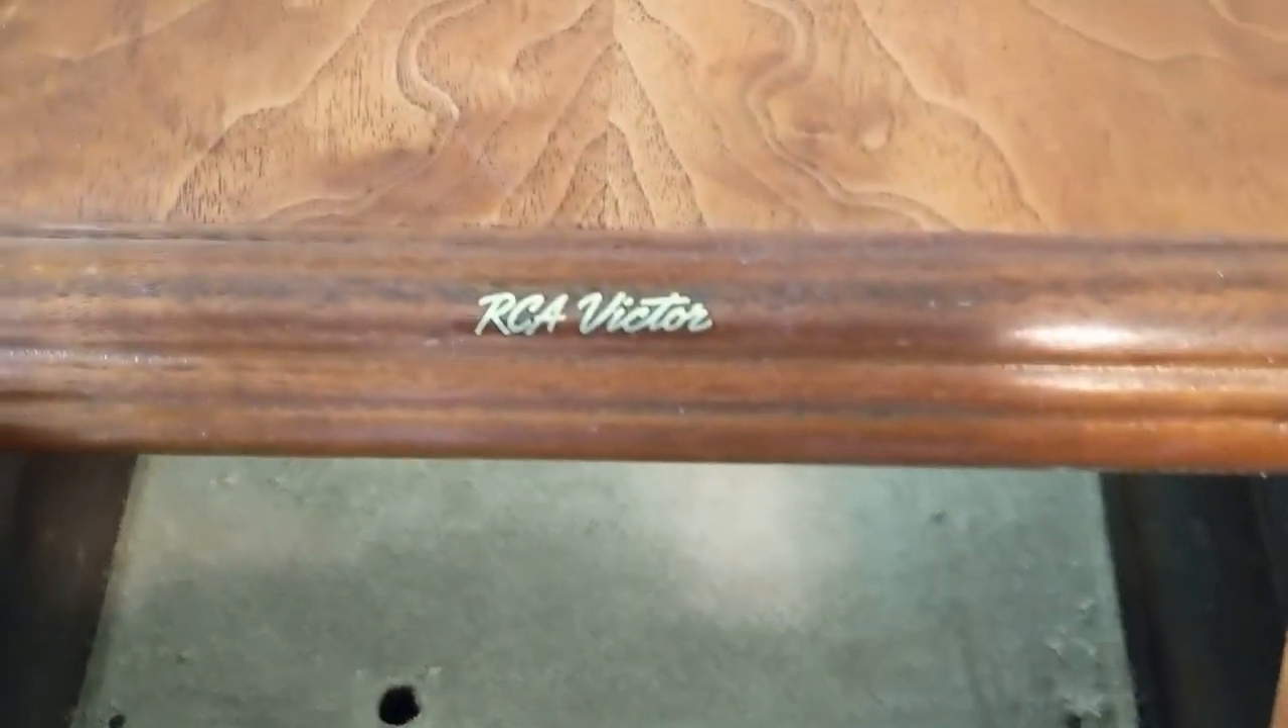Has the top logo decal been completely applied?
Yes.